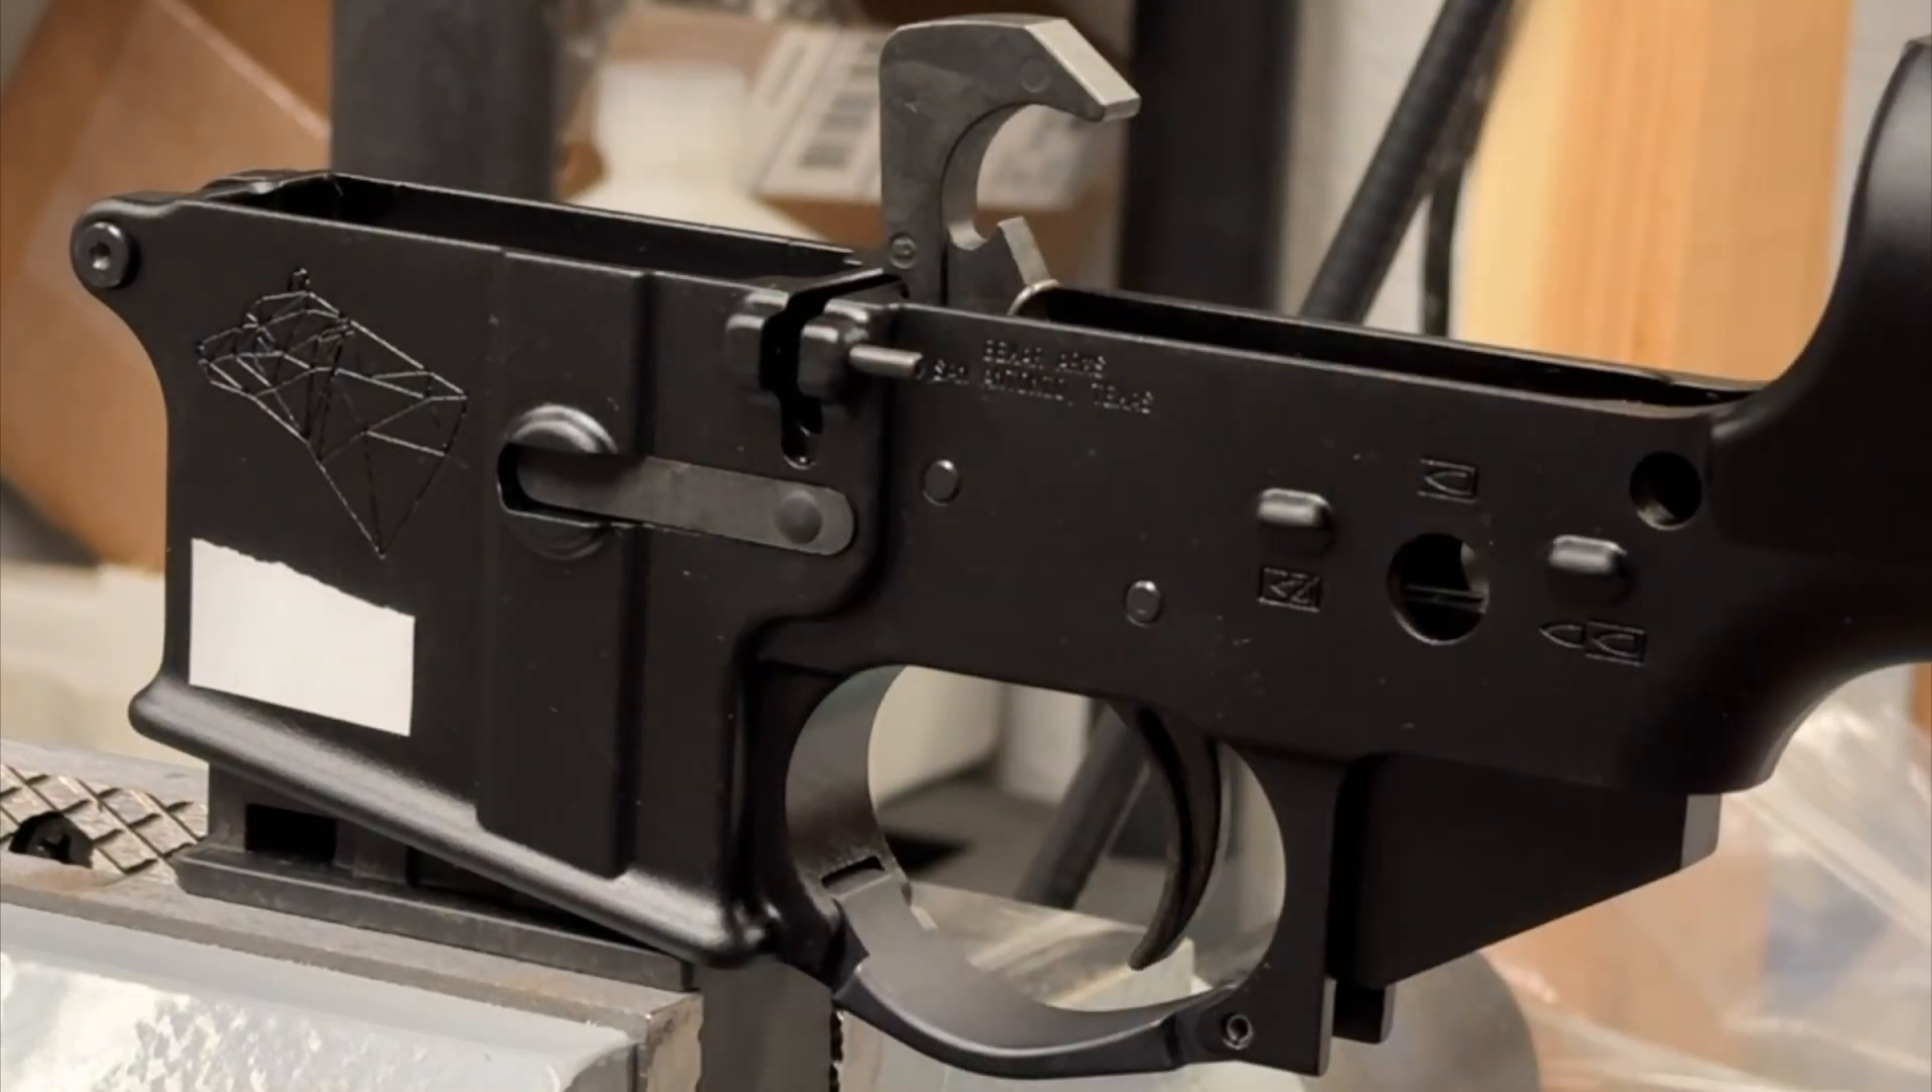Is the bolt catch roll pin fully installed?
No.